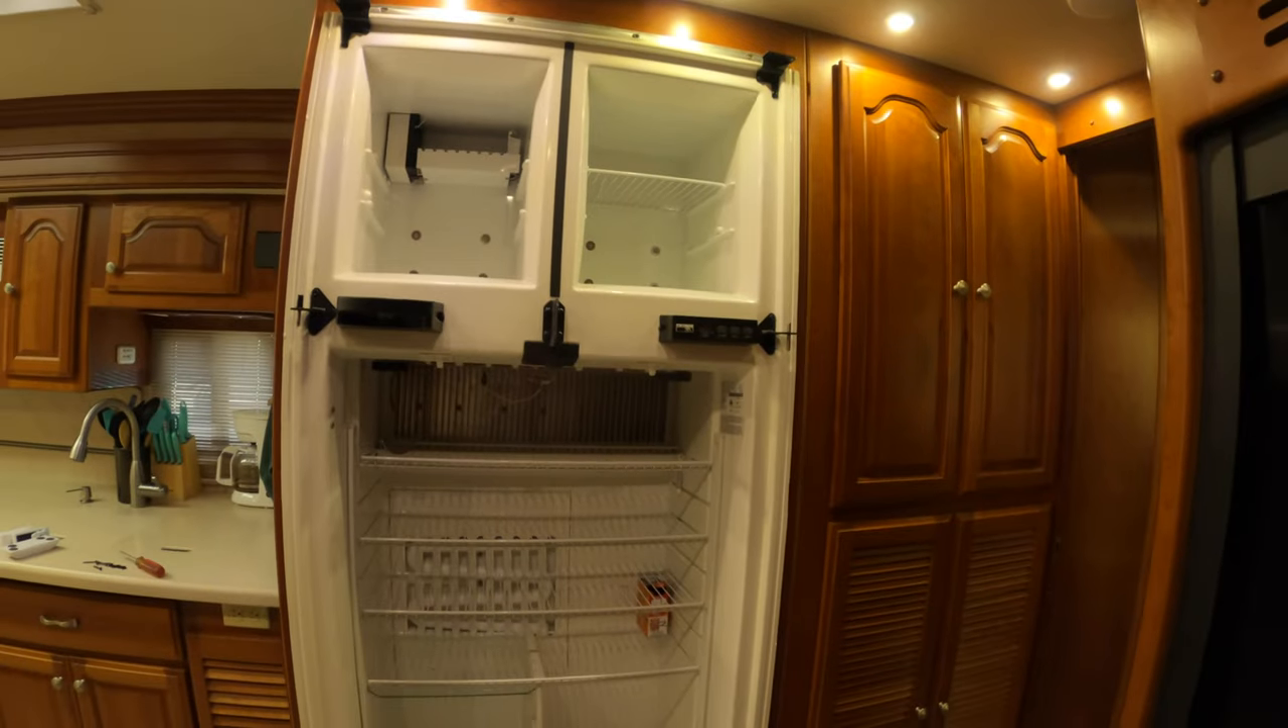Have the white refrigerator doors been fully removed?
Yes.